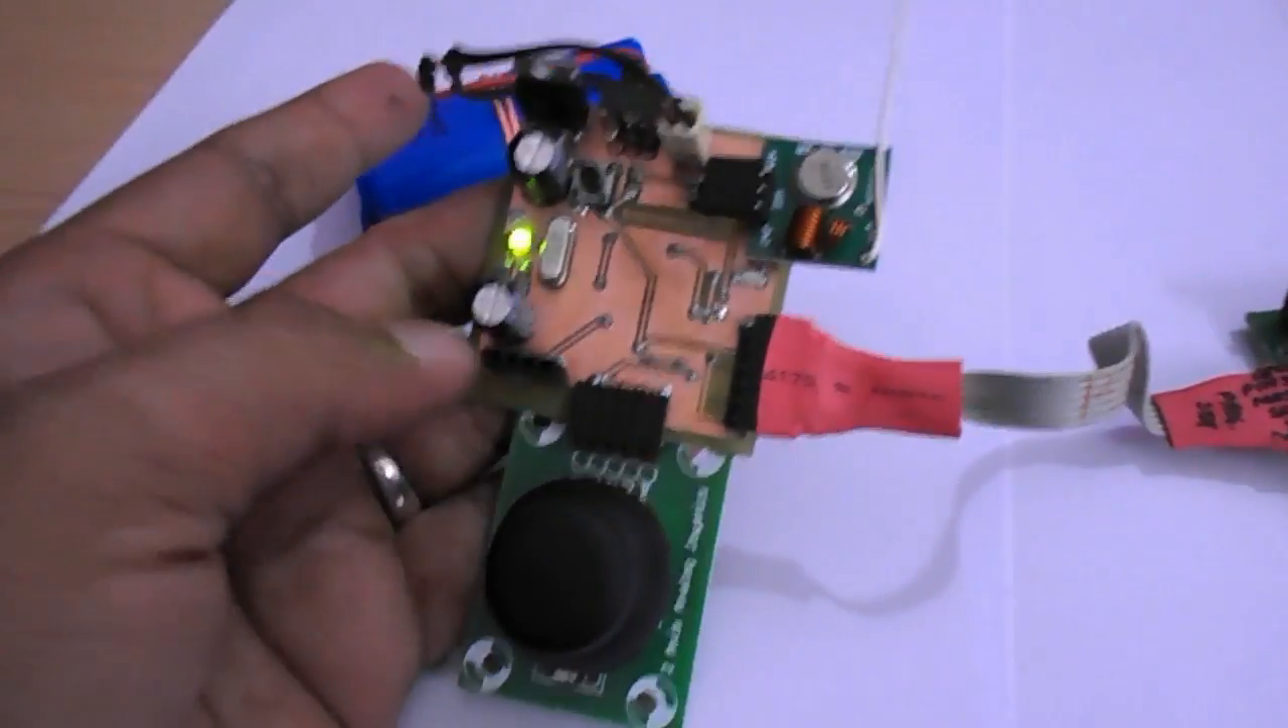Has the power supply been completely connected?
Yes.